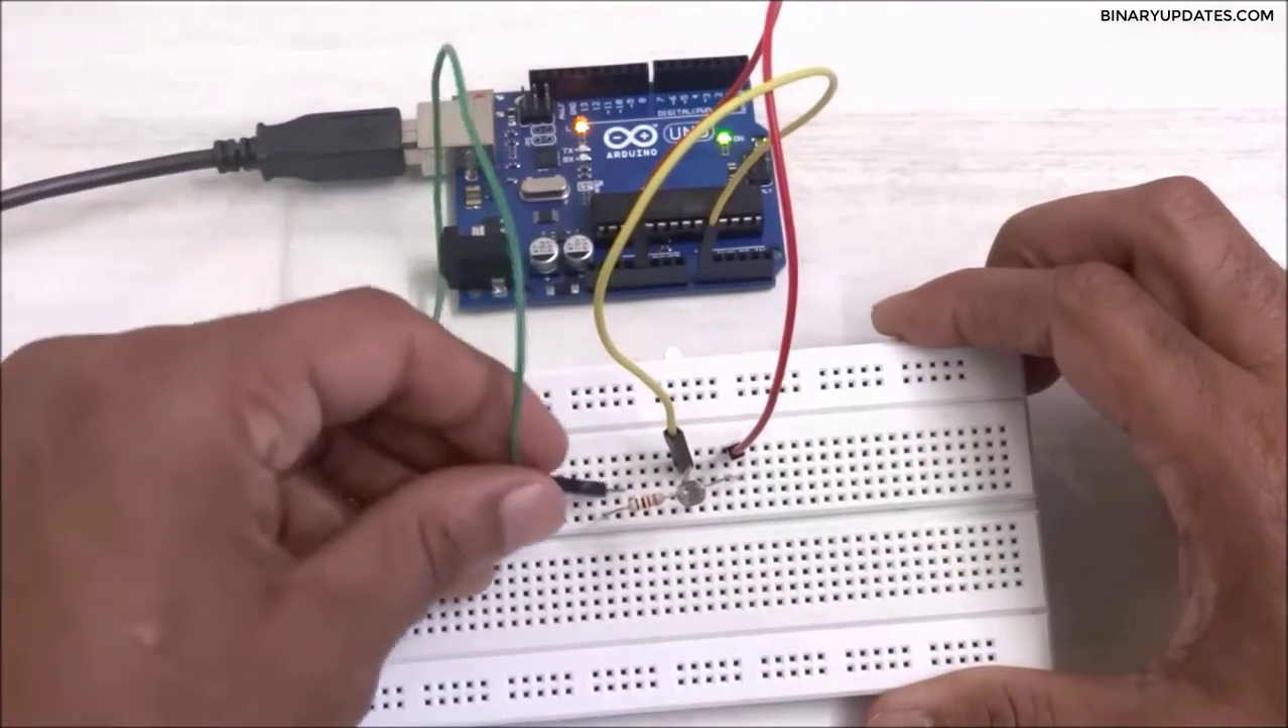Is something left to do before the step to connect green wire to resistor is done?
Yes.